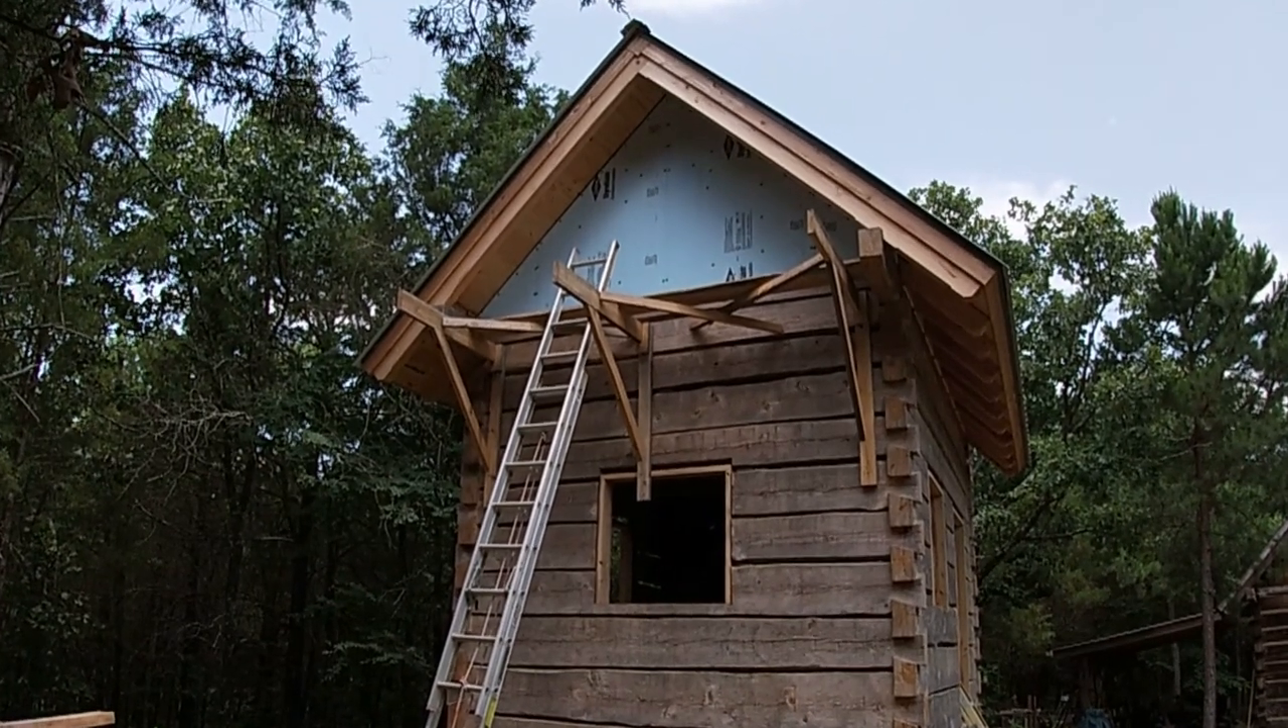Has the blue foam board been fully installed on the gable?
Yes.